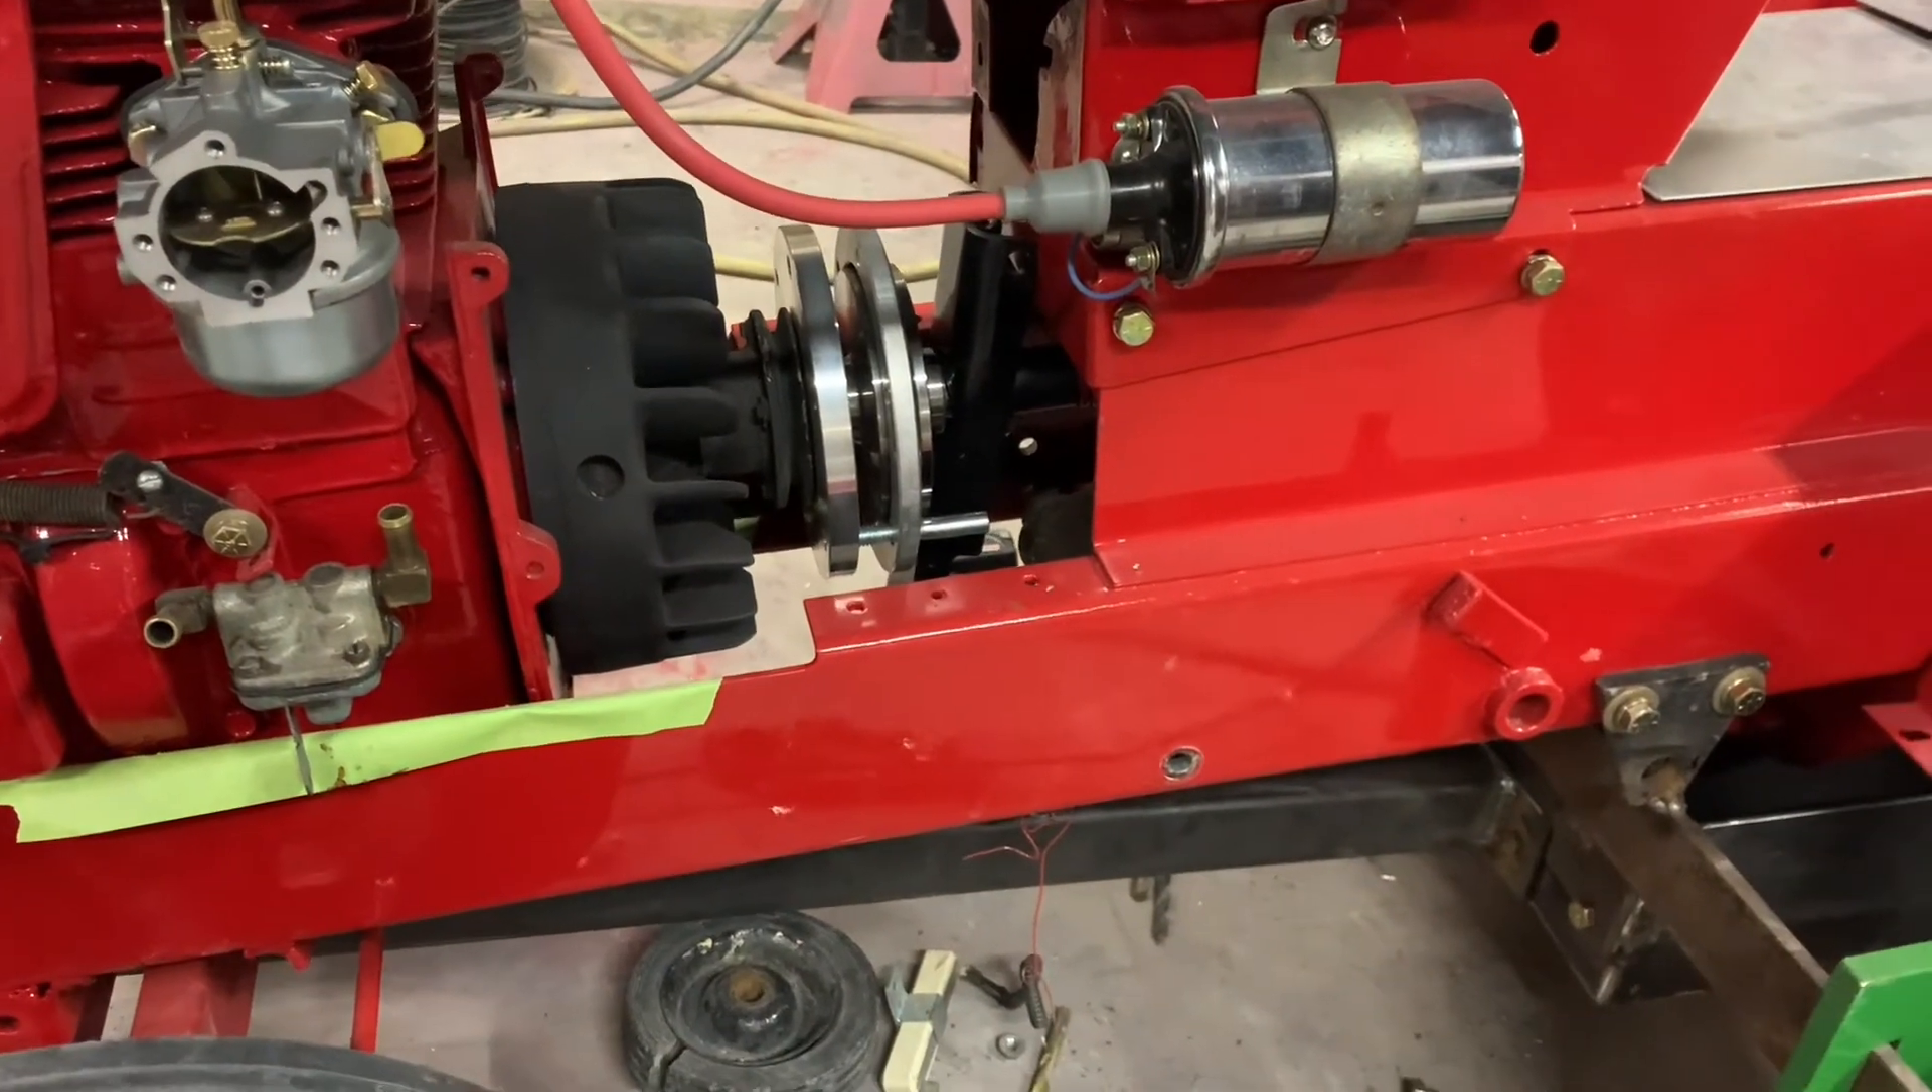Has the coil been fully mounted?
Yes.